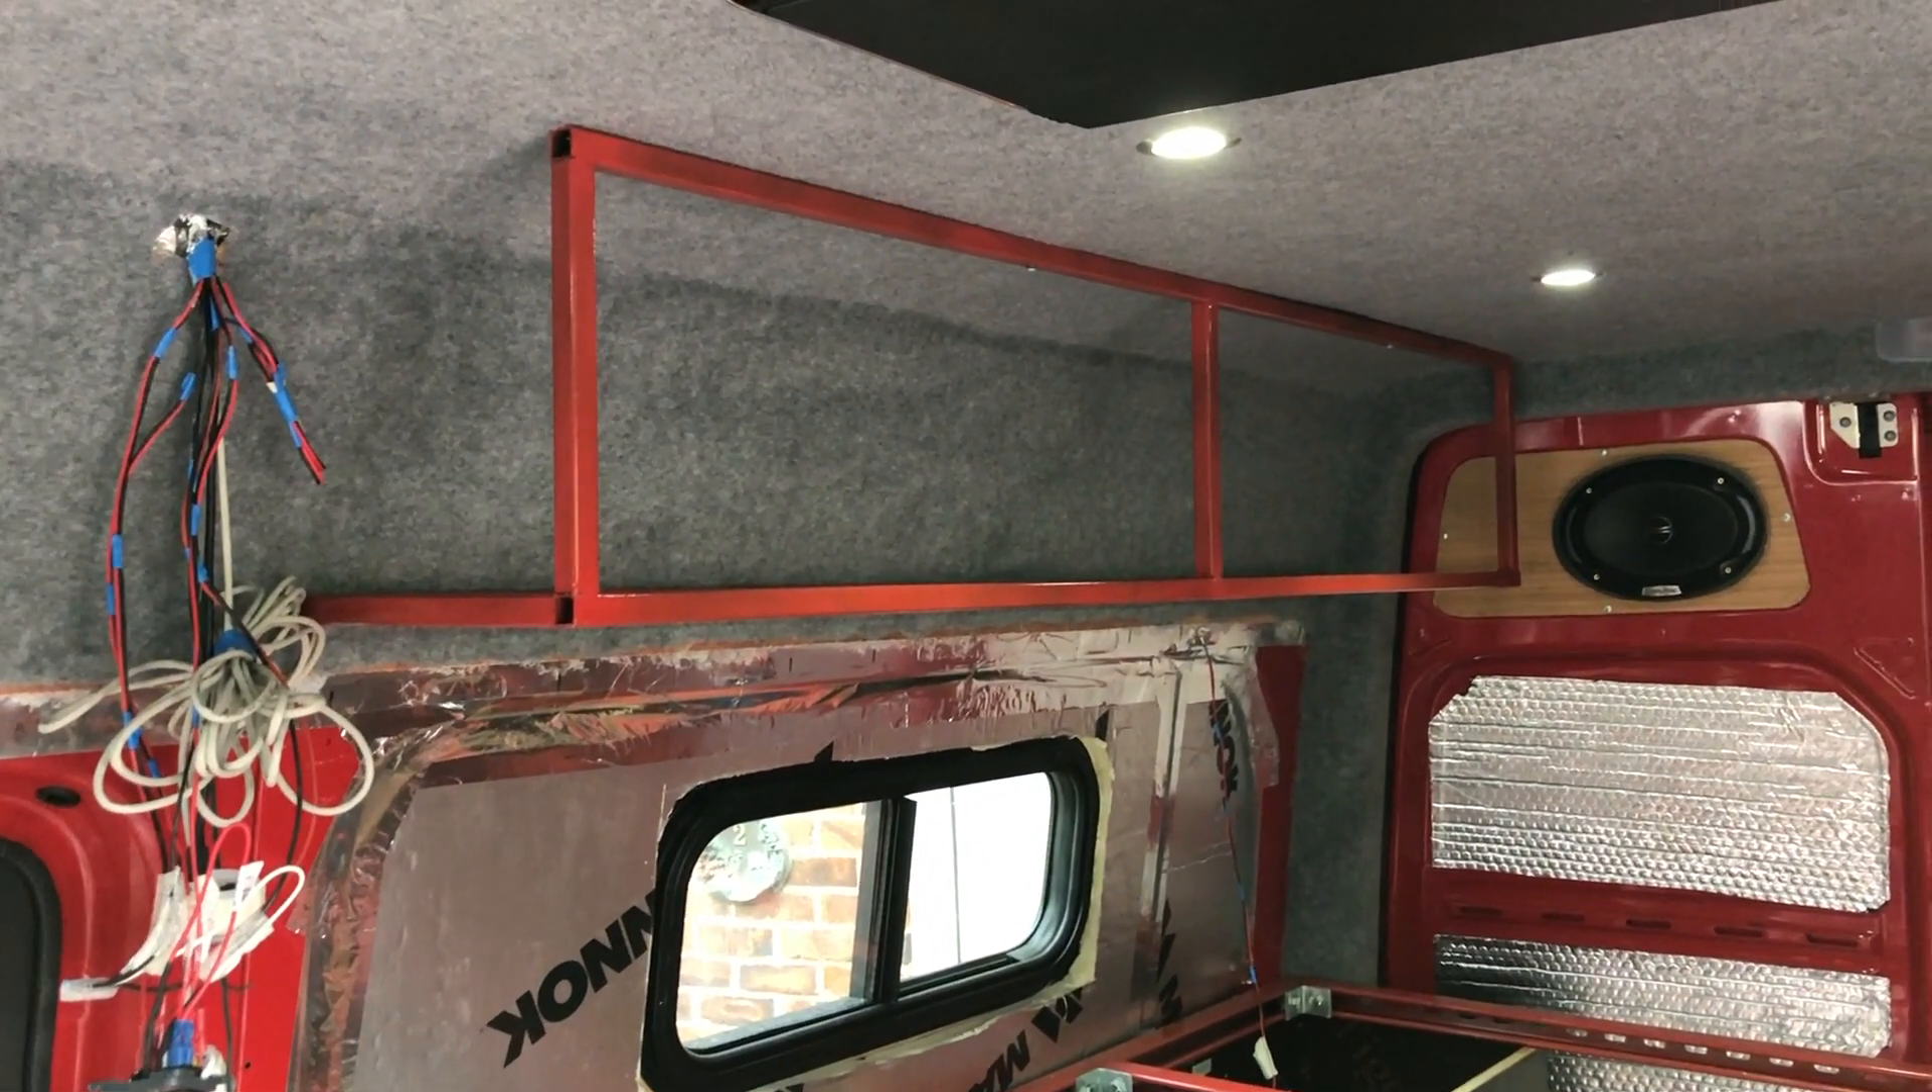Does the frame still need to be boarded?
Yes.